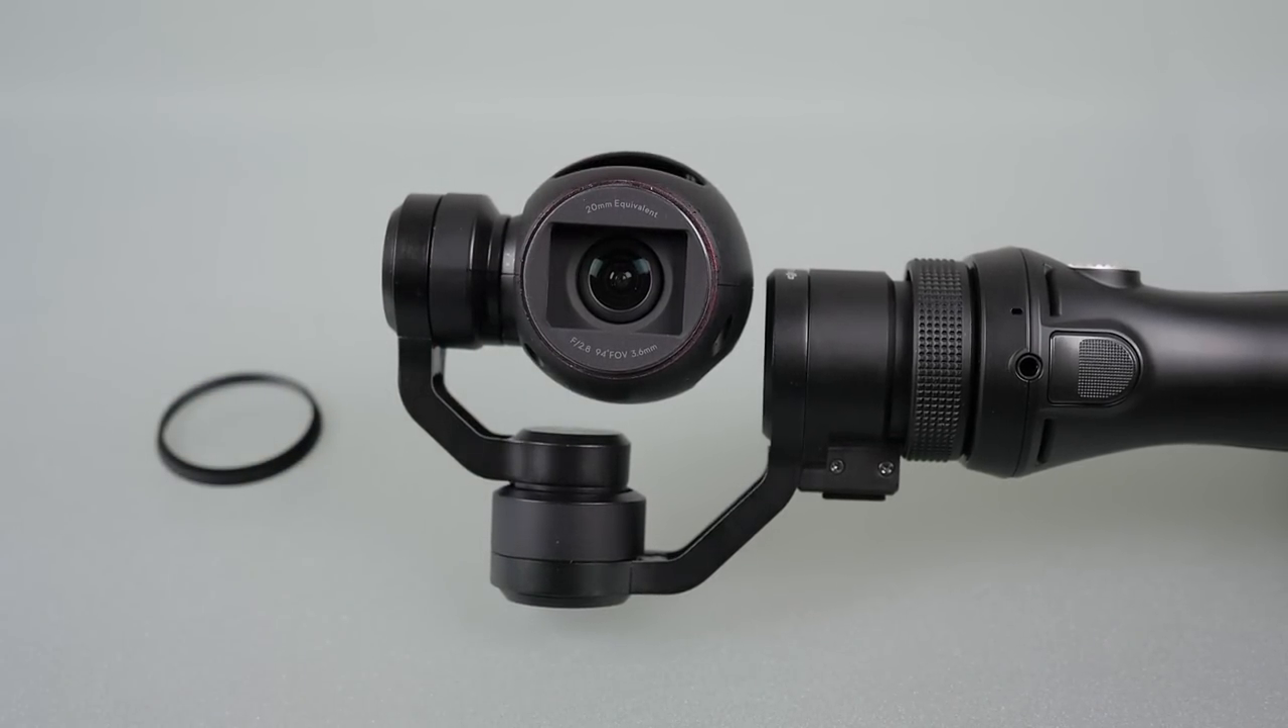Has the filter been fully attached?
No.